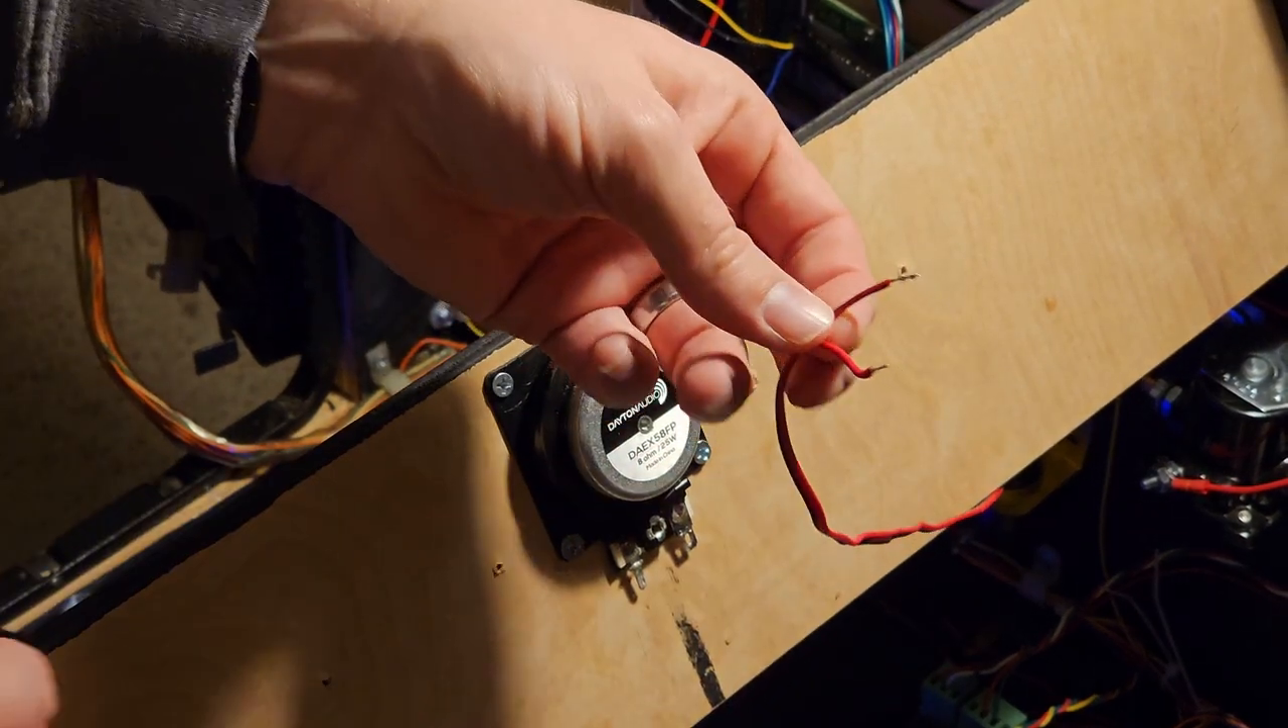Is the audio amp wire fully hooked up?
No.